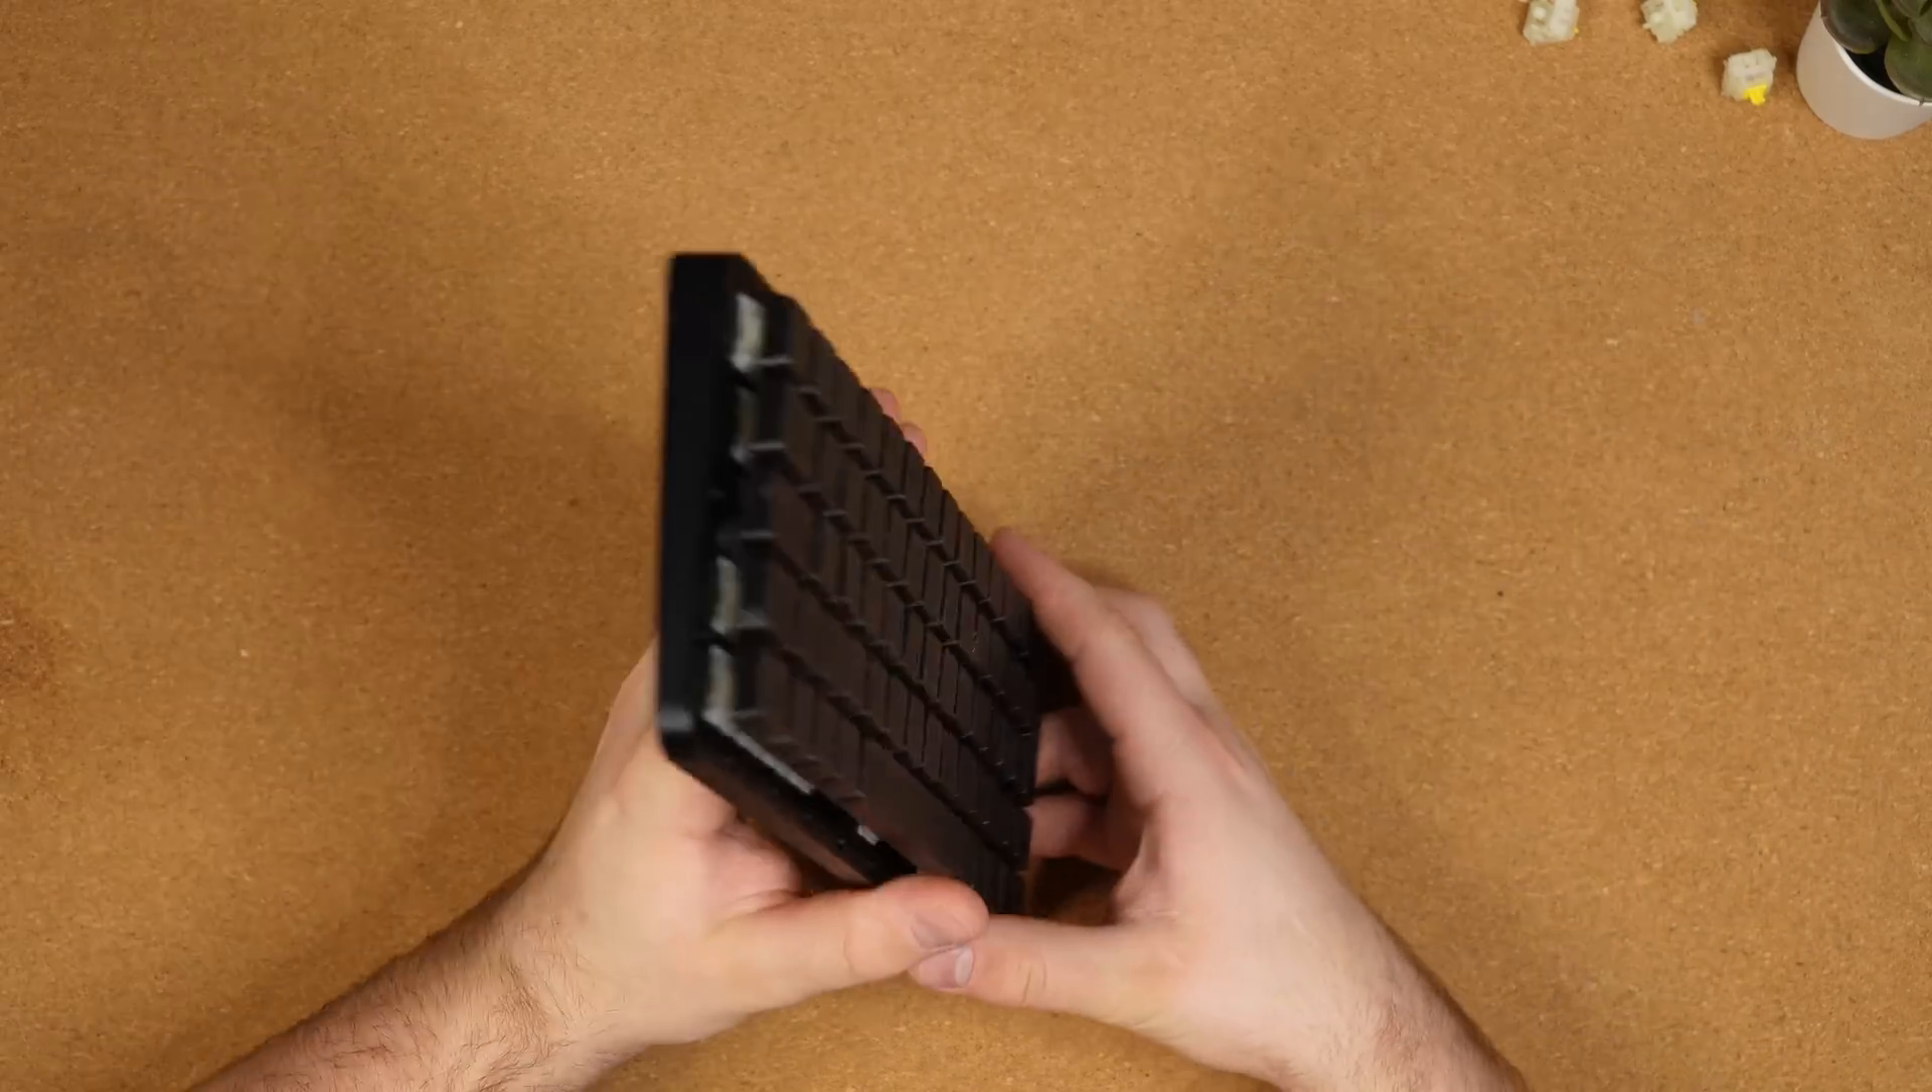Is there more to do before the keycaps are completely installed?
No.